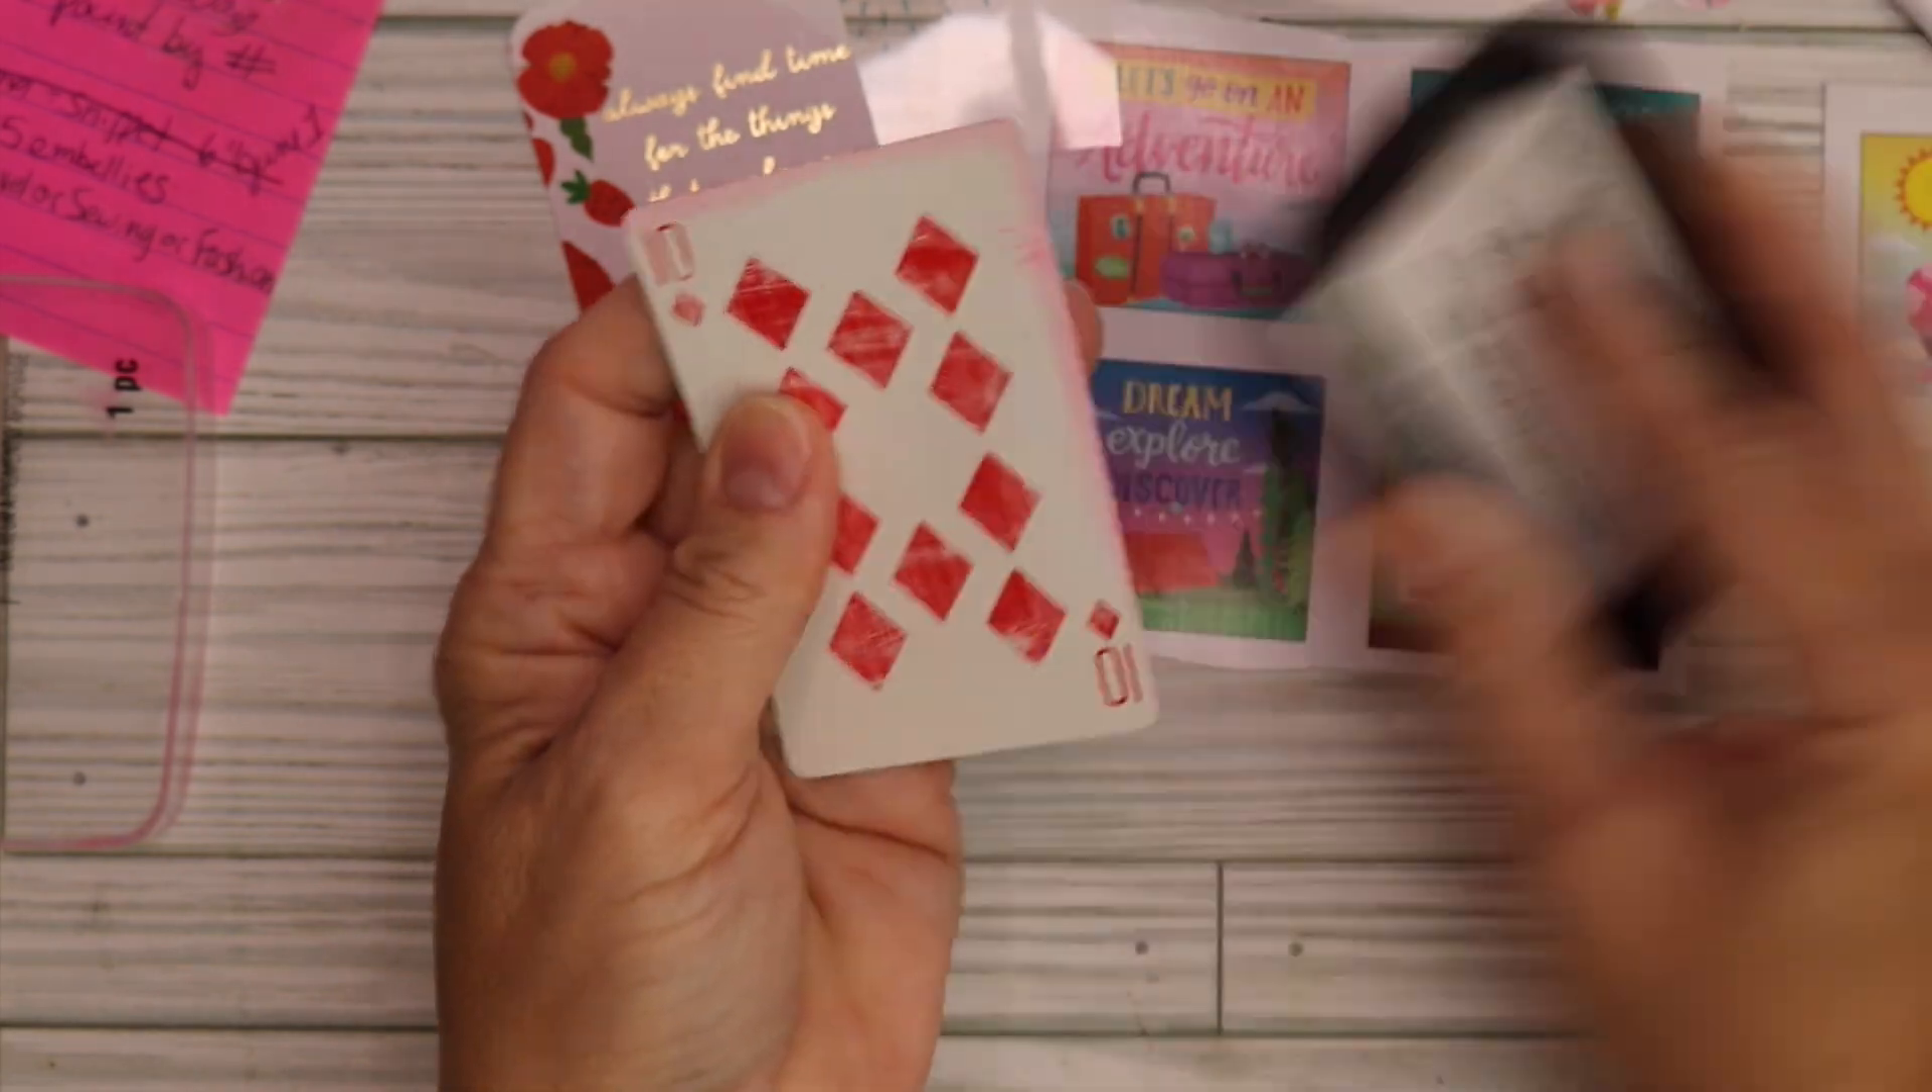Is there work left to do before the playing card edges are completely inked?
Yes.